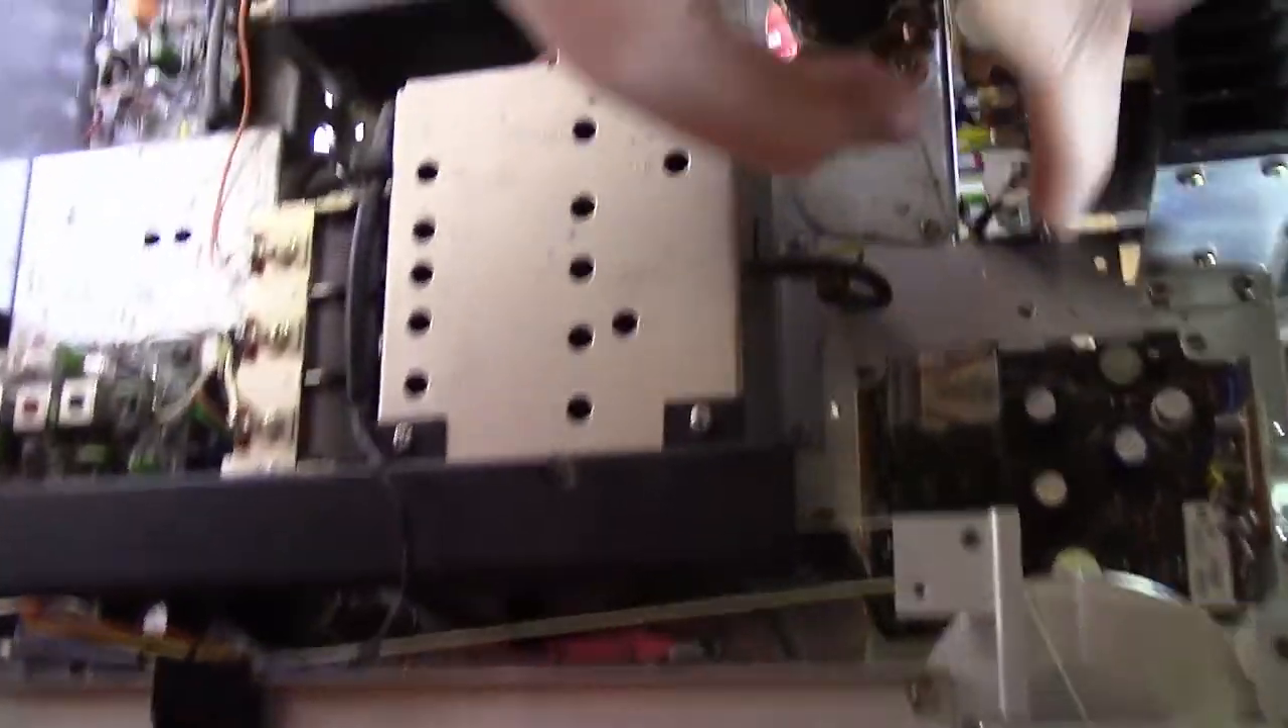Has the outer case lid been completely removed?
Yes.